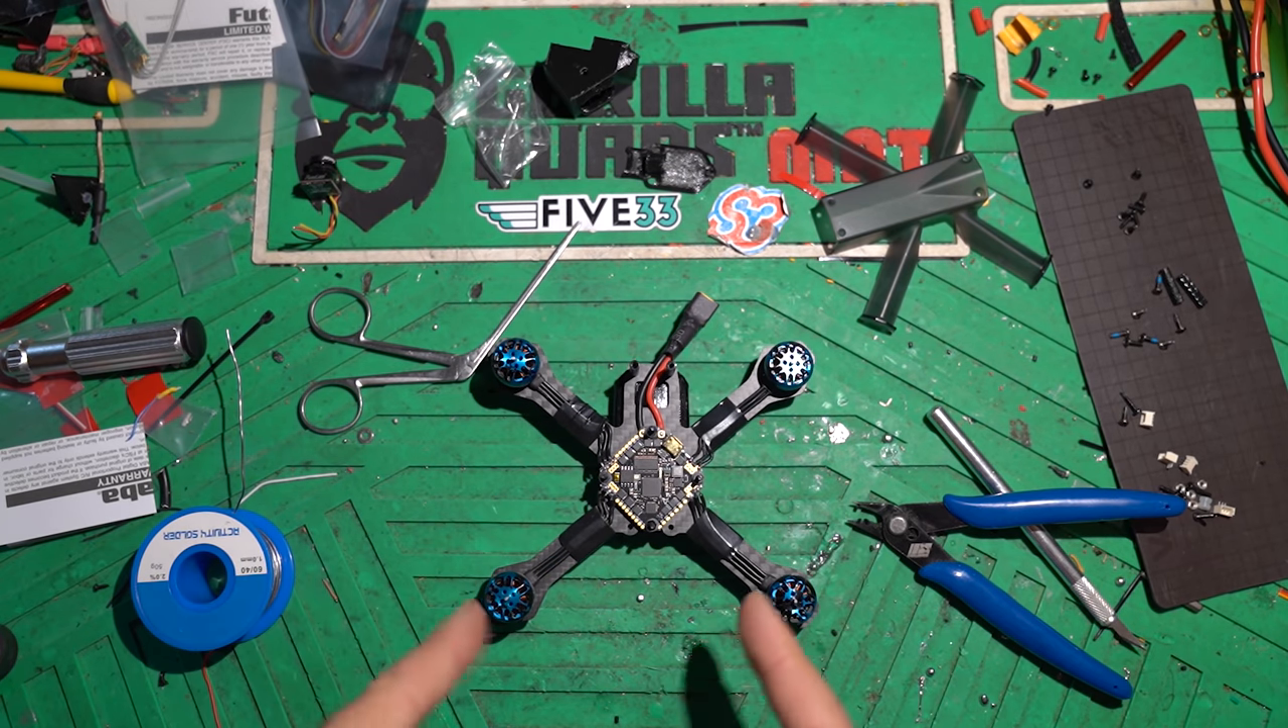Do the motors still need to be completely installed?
No.